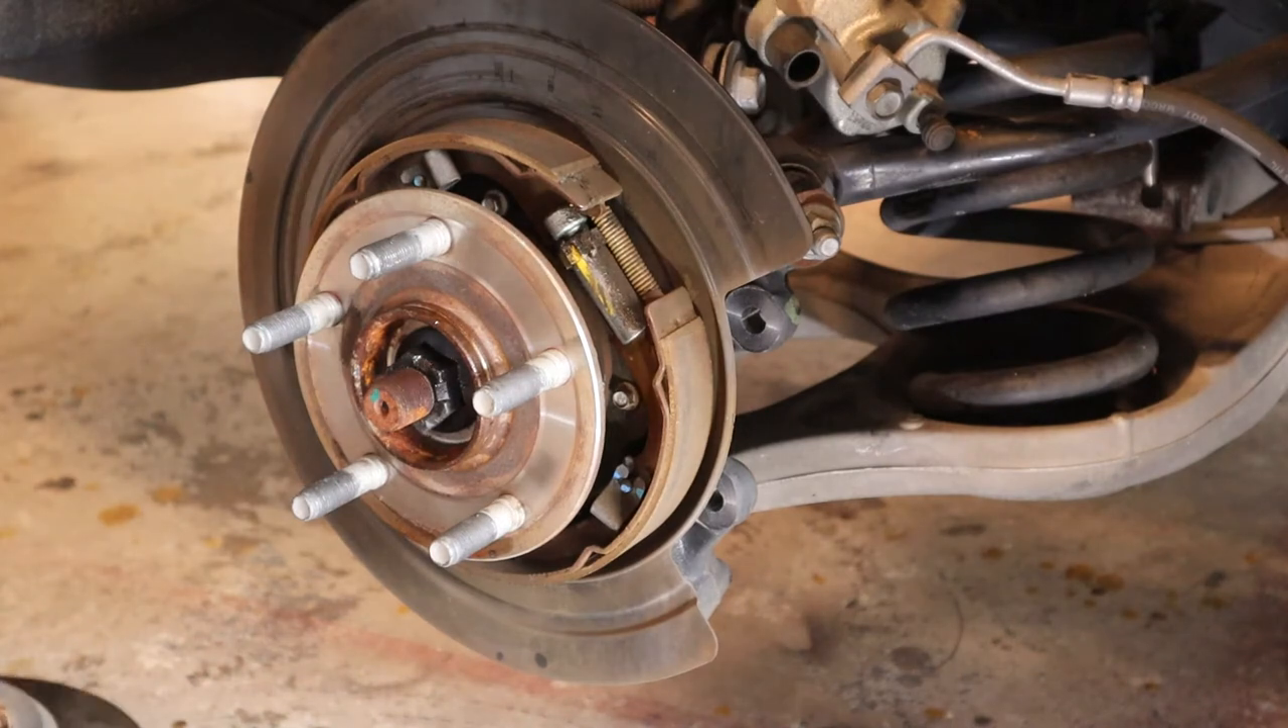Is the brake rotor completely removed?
Yes.